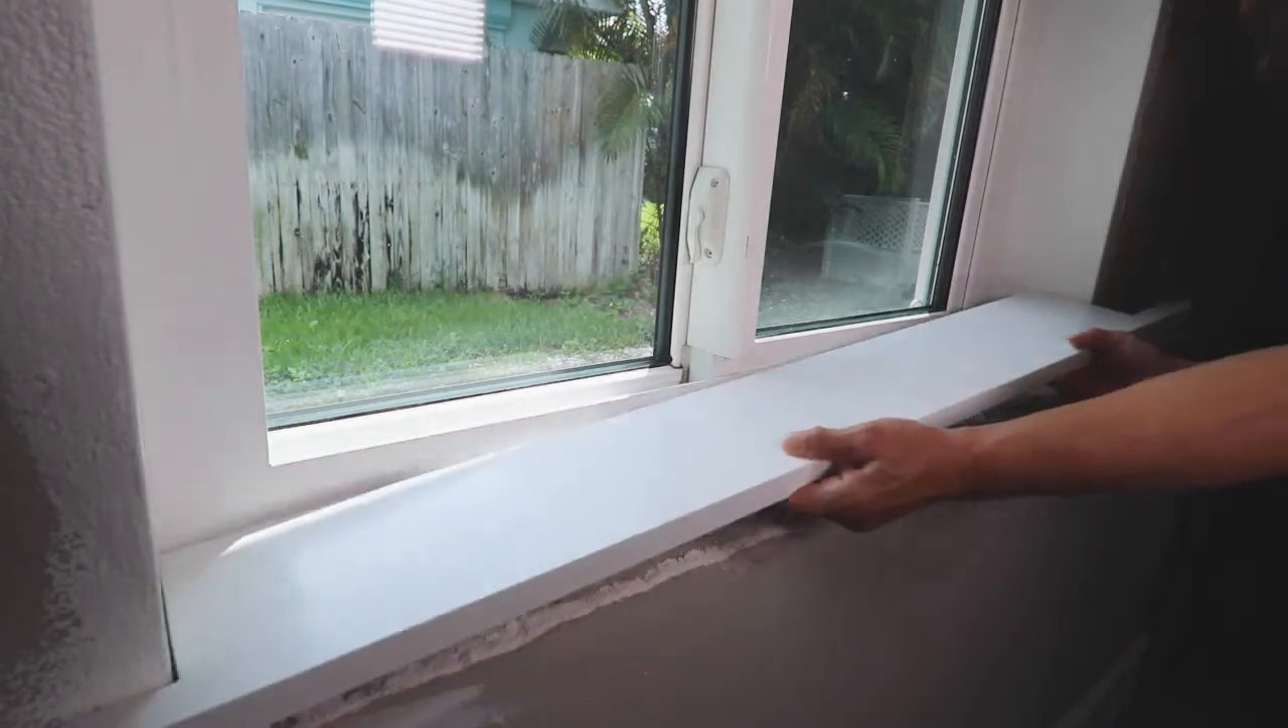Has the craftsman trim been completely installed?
No.